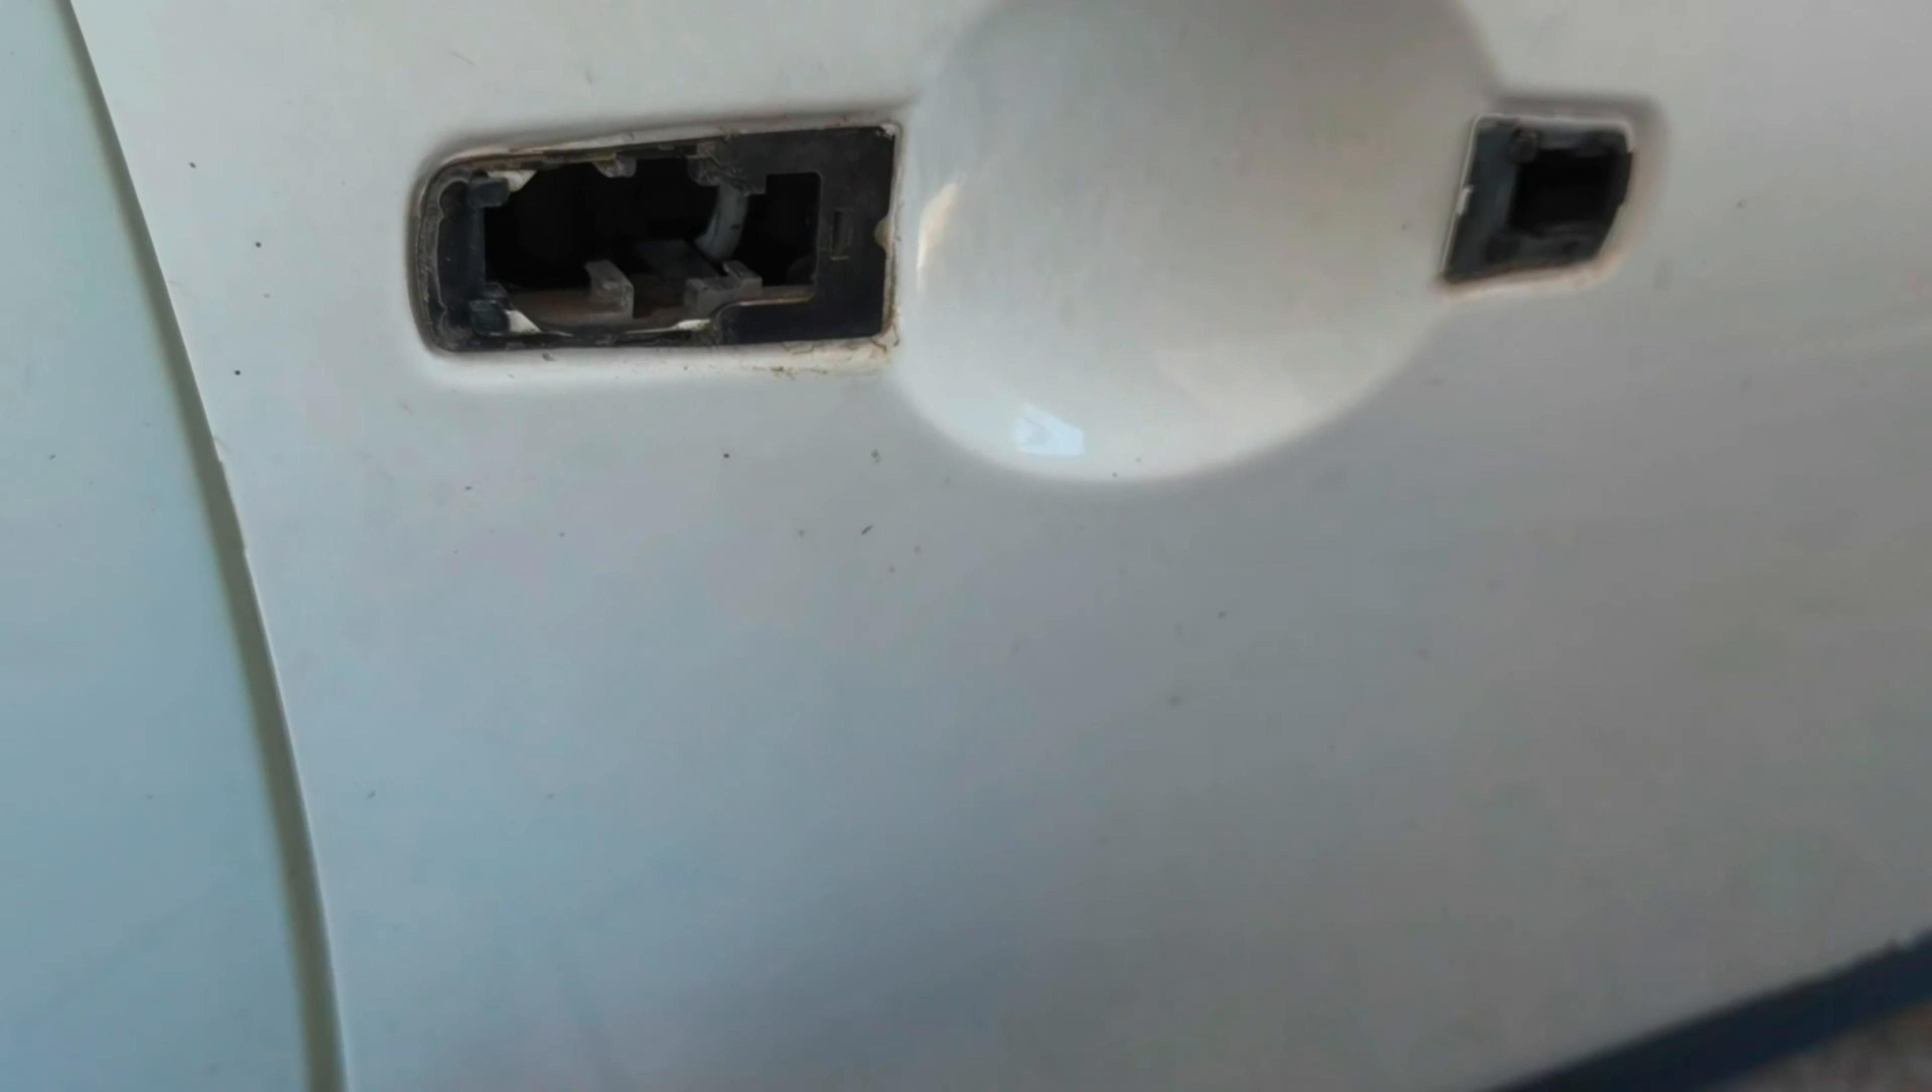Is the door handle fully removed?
Yes.